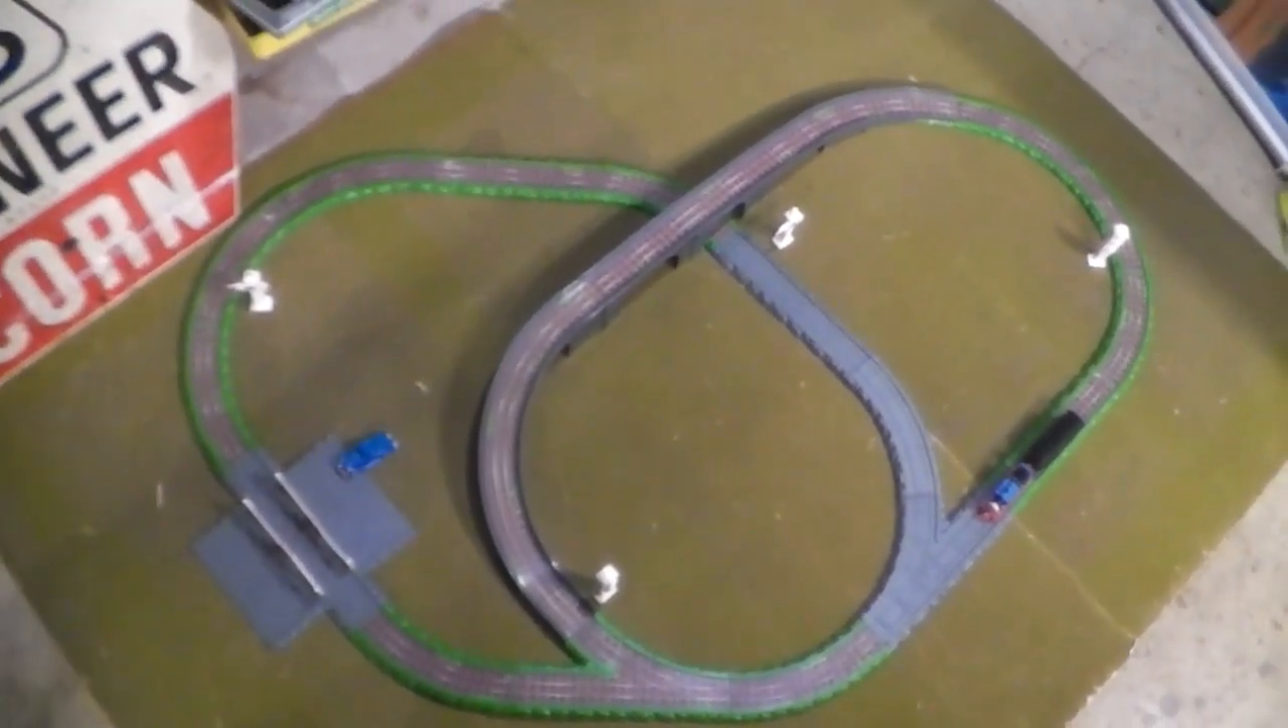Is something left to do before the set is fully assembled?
No.